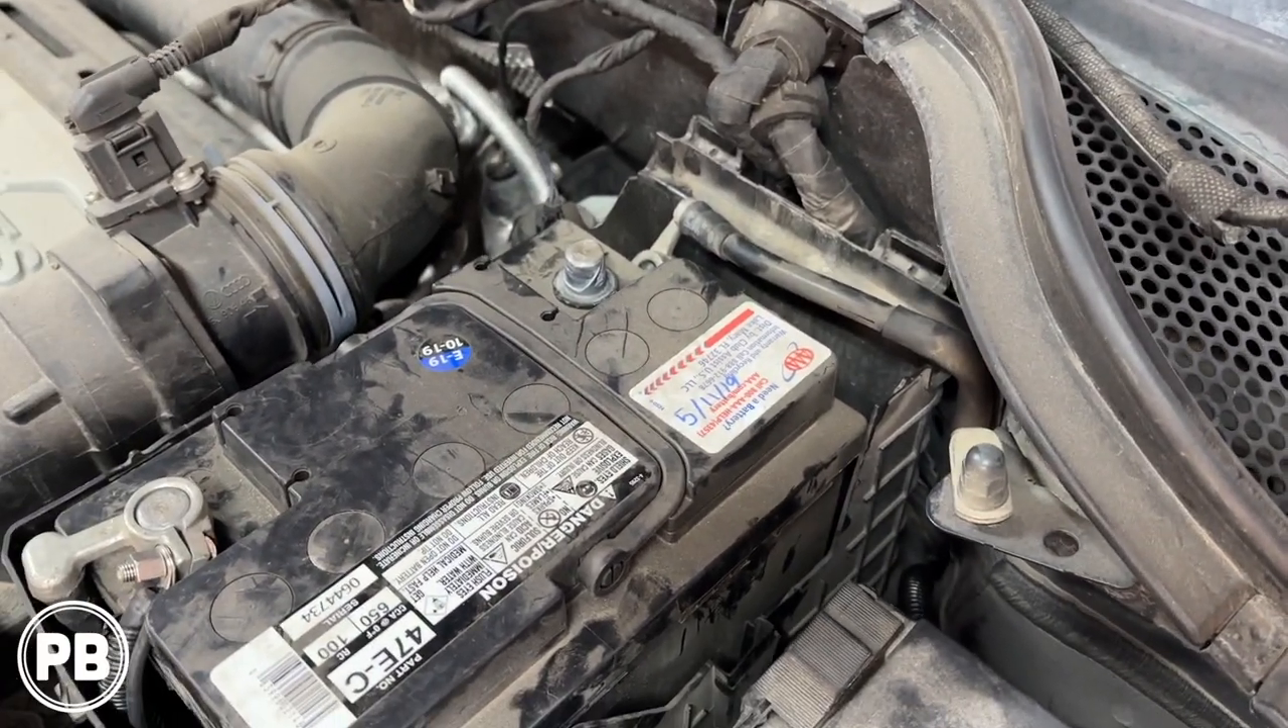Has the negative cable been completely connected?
No.